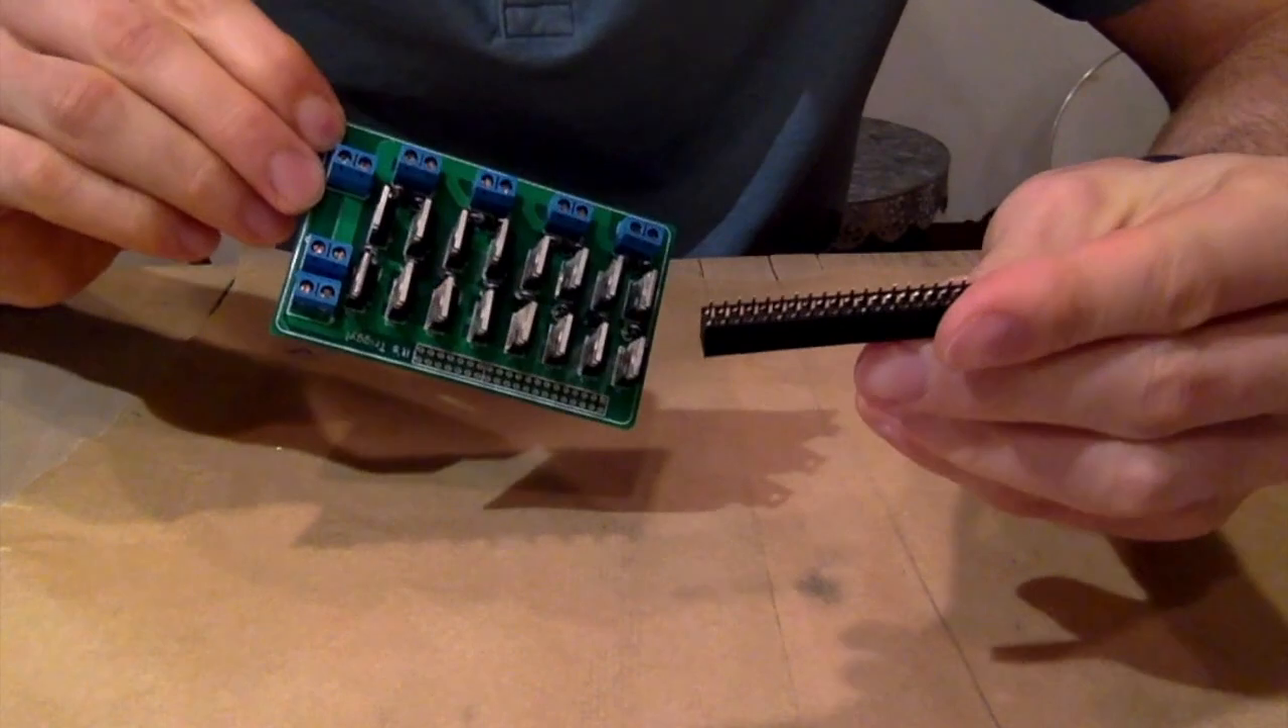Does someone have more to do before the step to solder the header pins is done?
Yes.